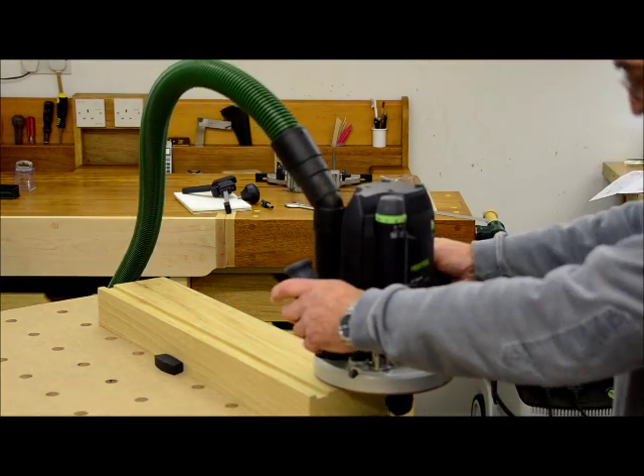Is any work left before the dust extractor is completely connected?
No.